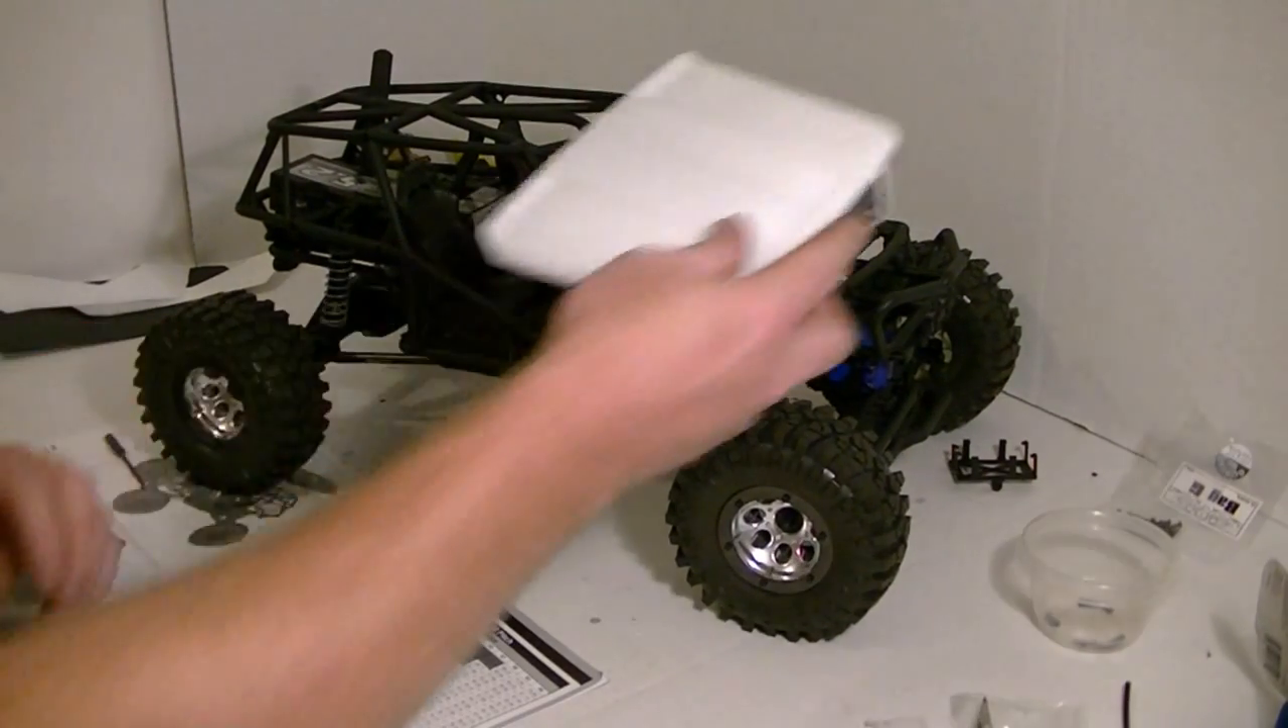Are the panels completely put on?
No.